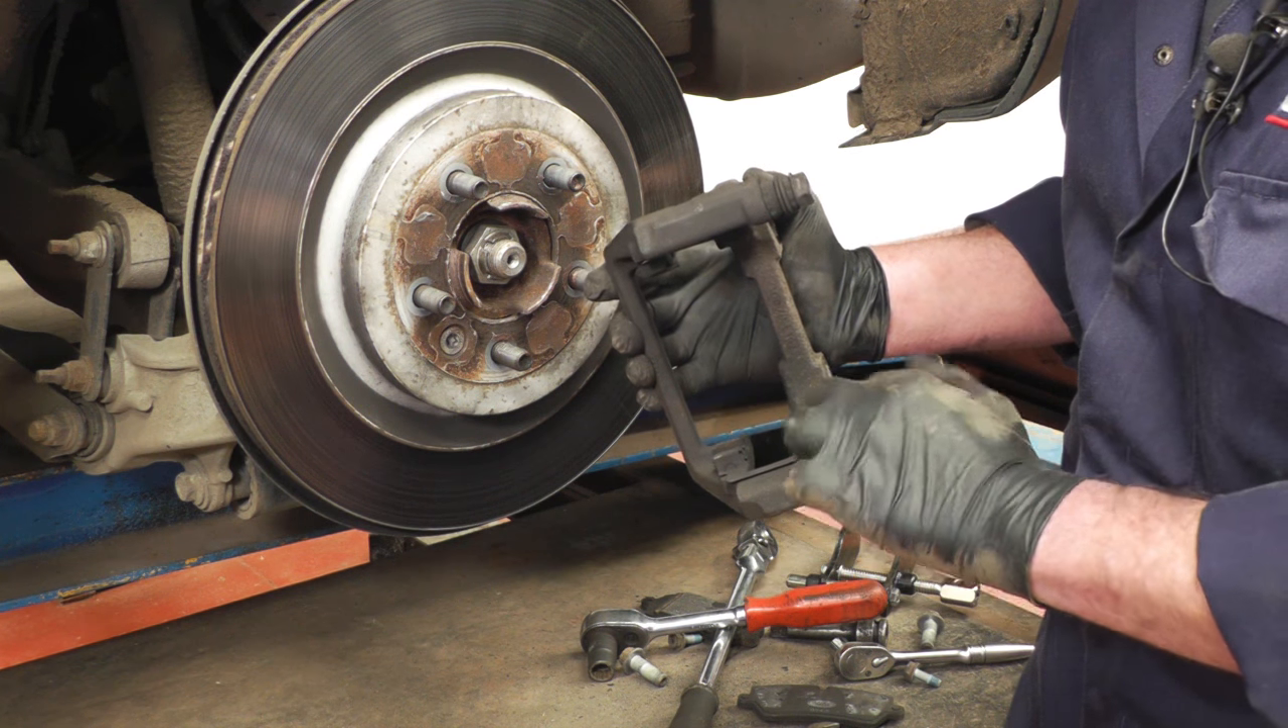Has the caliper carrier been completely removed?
Yes.